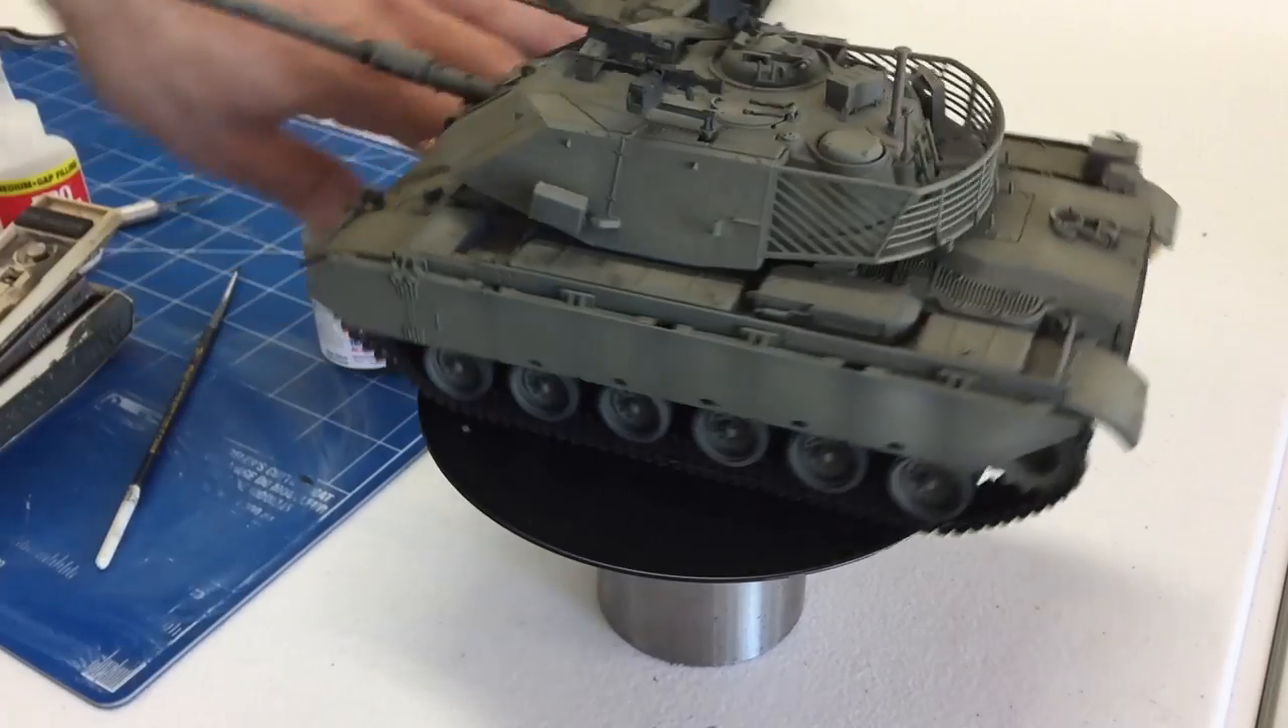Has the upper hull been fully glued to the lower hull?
Yes.